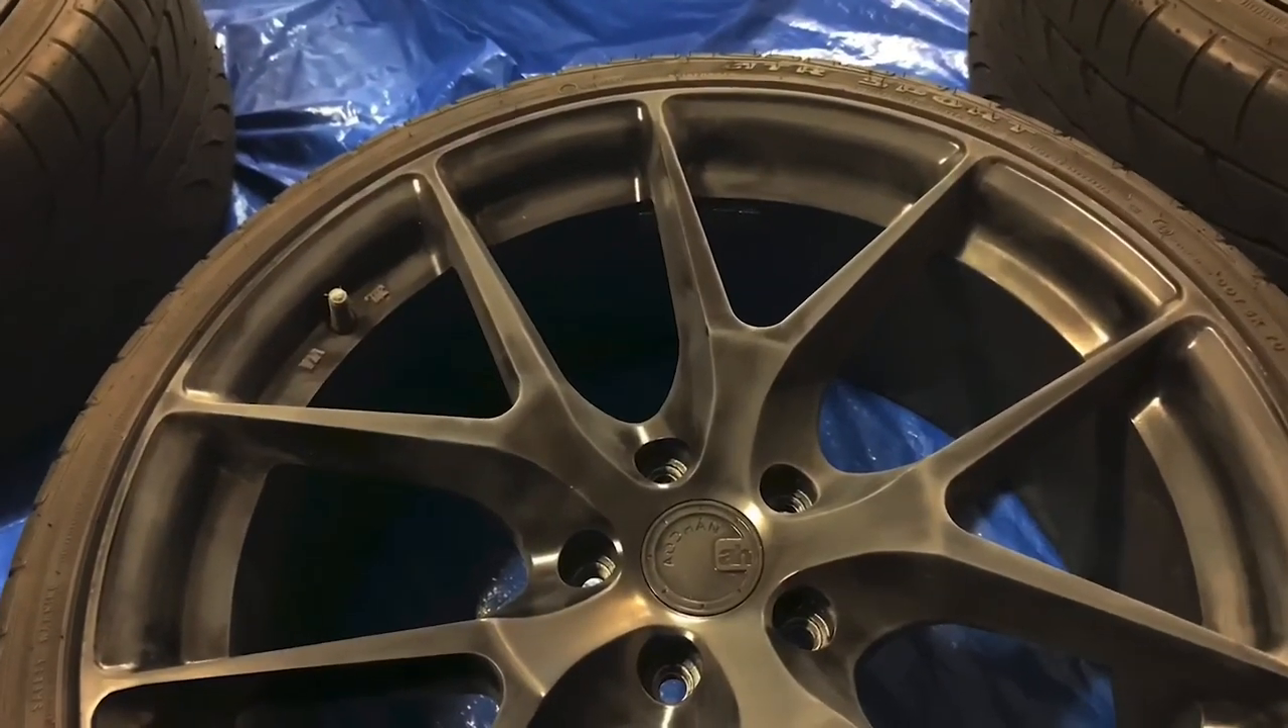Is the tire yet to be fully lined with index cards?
Yes.